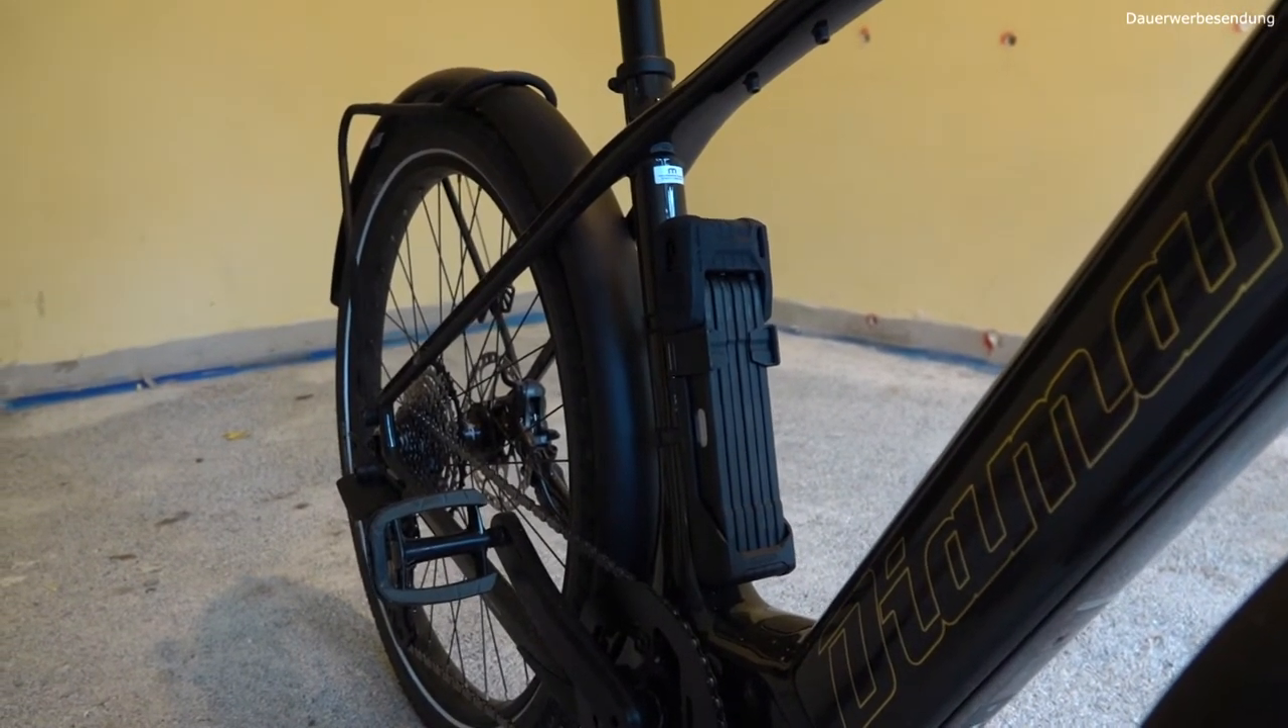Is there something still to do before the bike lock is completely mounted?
No.